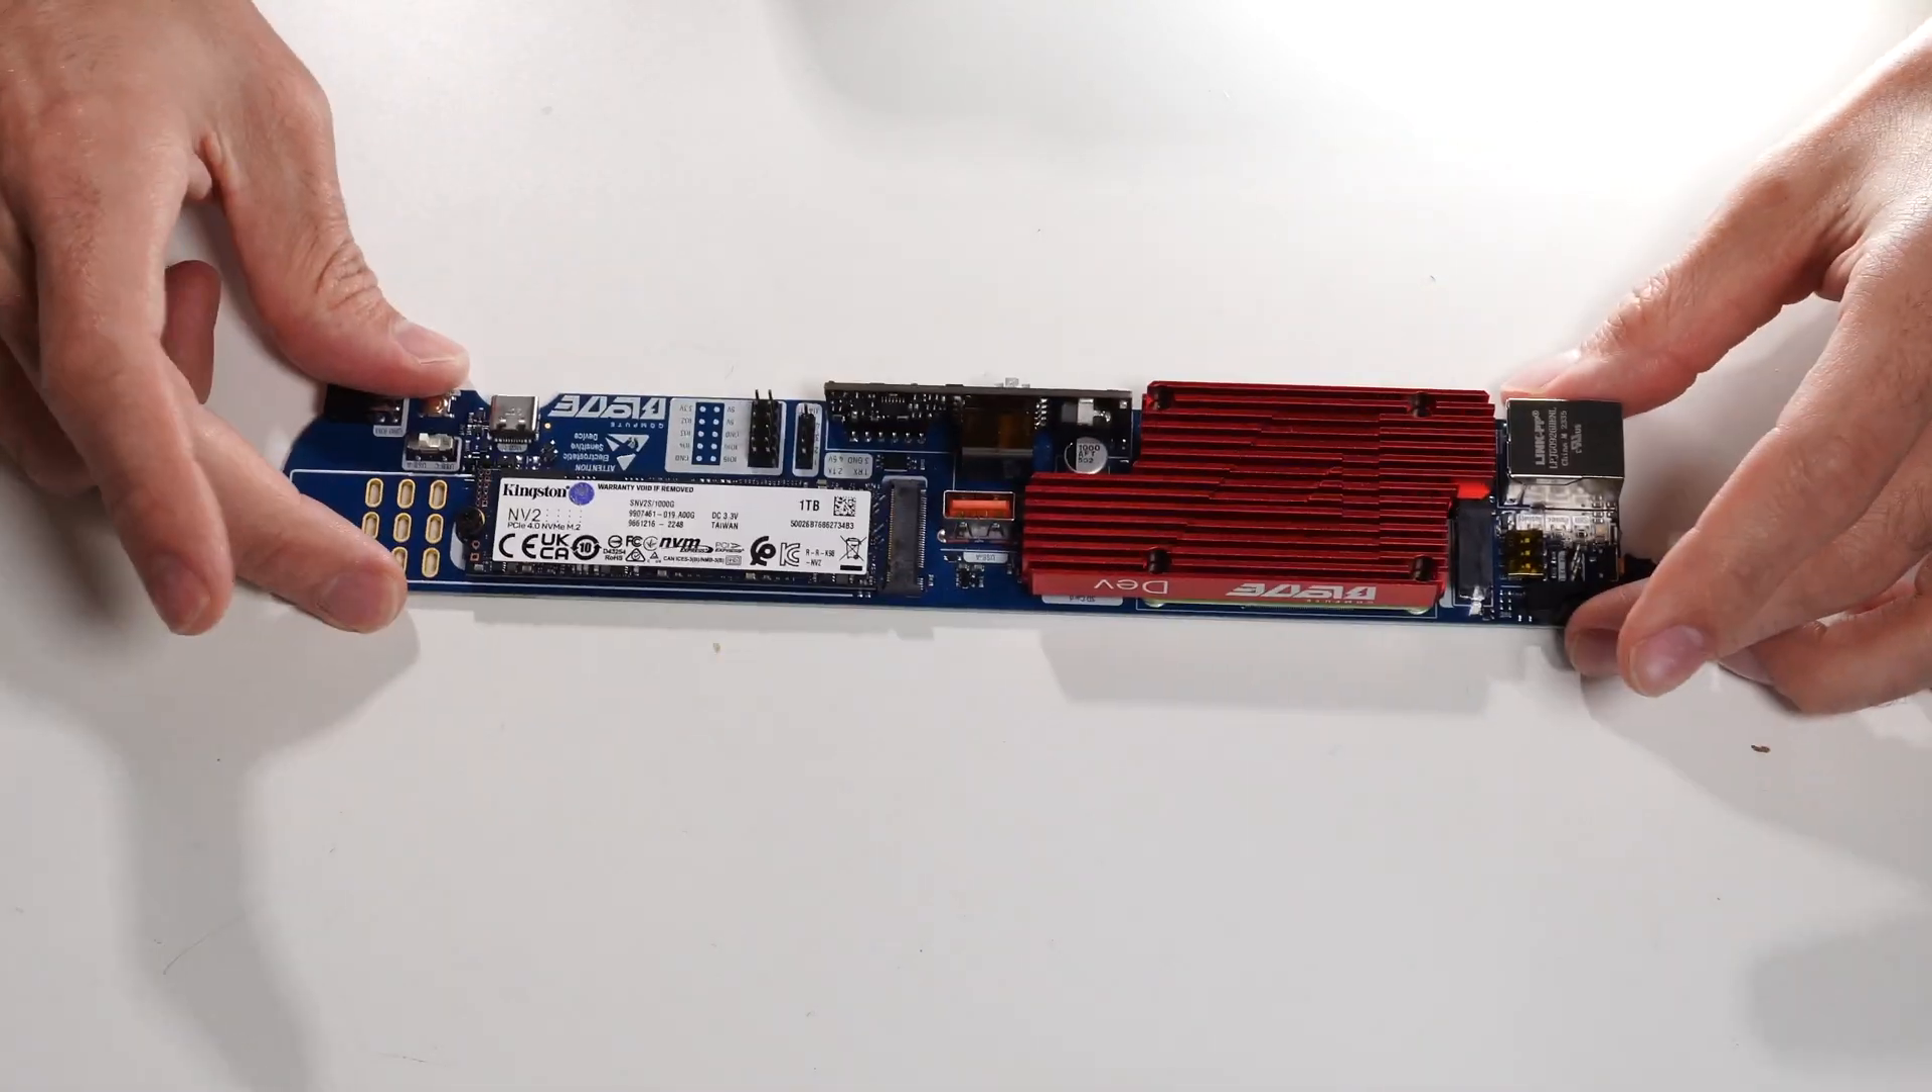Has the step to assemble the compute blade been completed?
Yes.